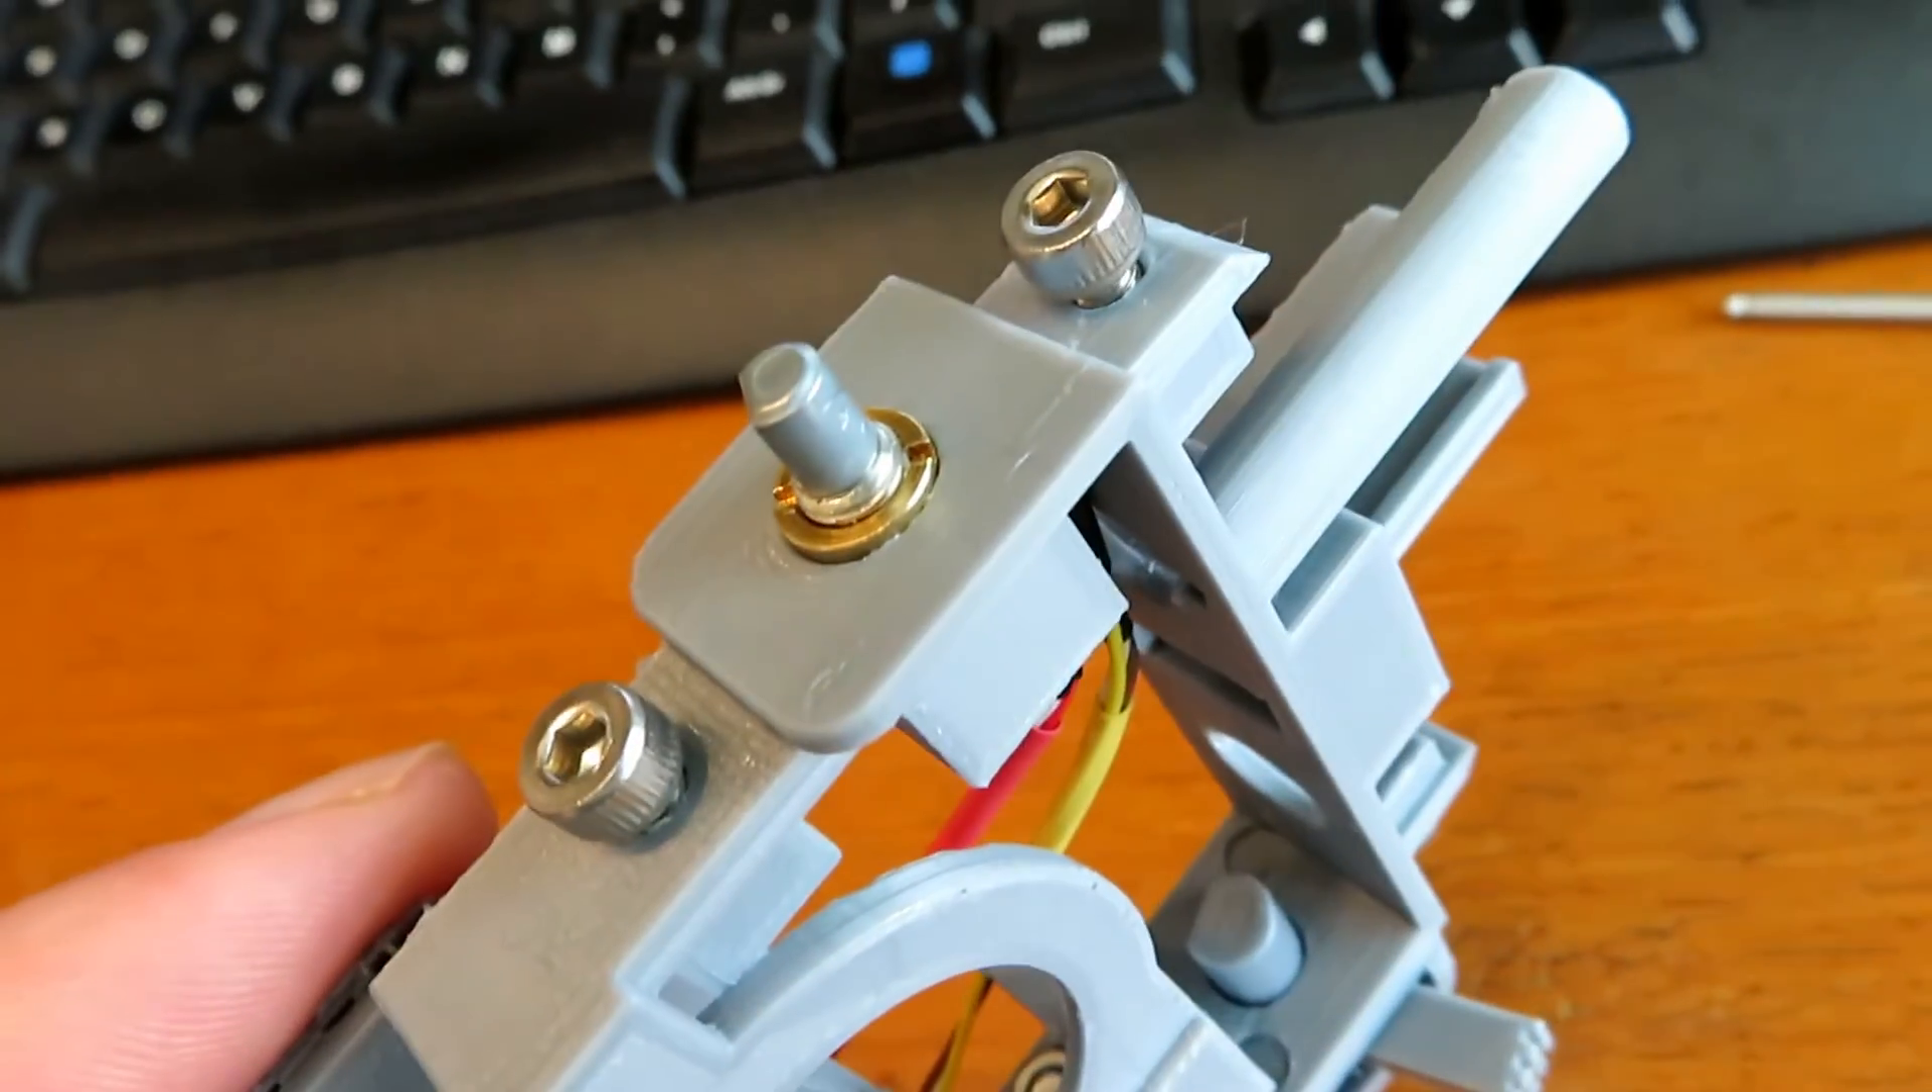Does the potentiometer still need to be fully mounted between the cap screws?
No.